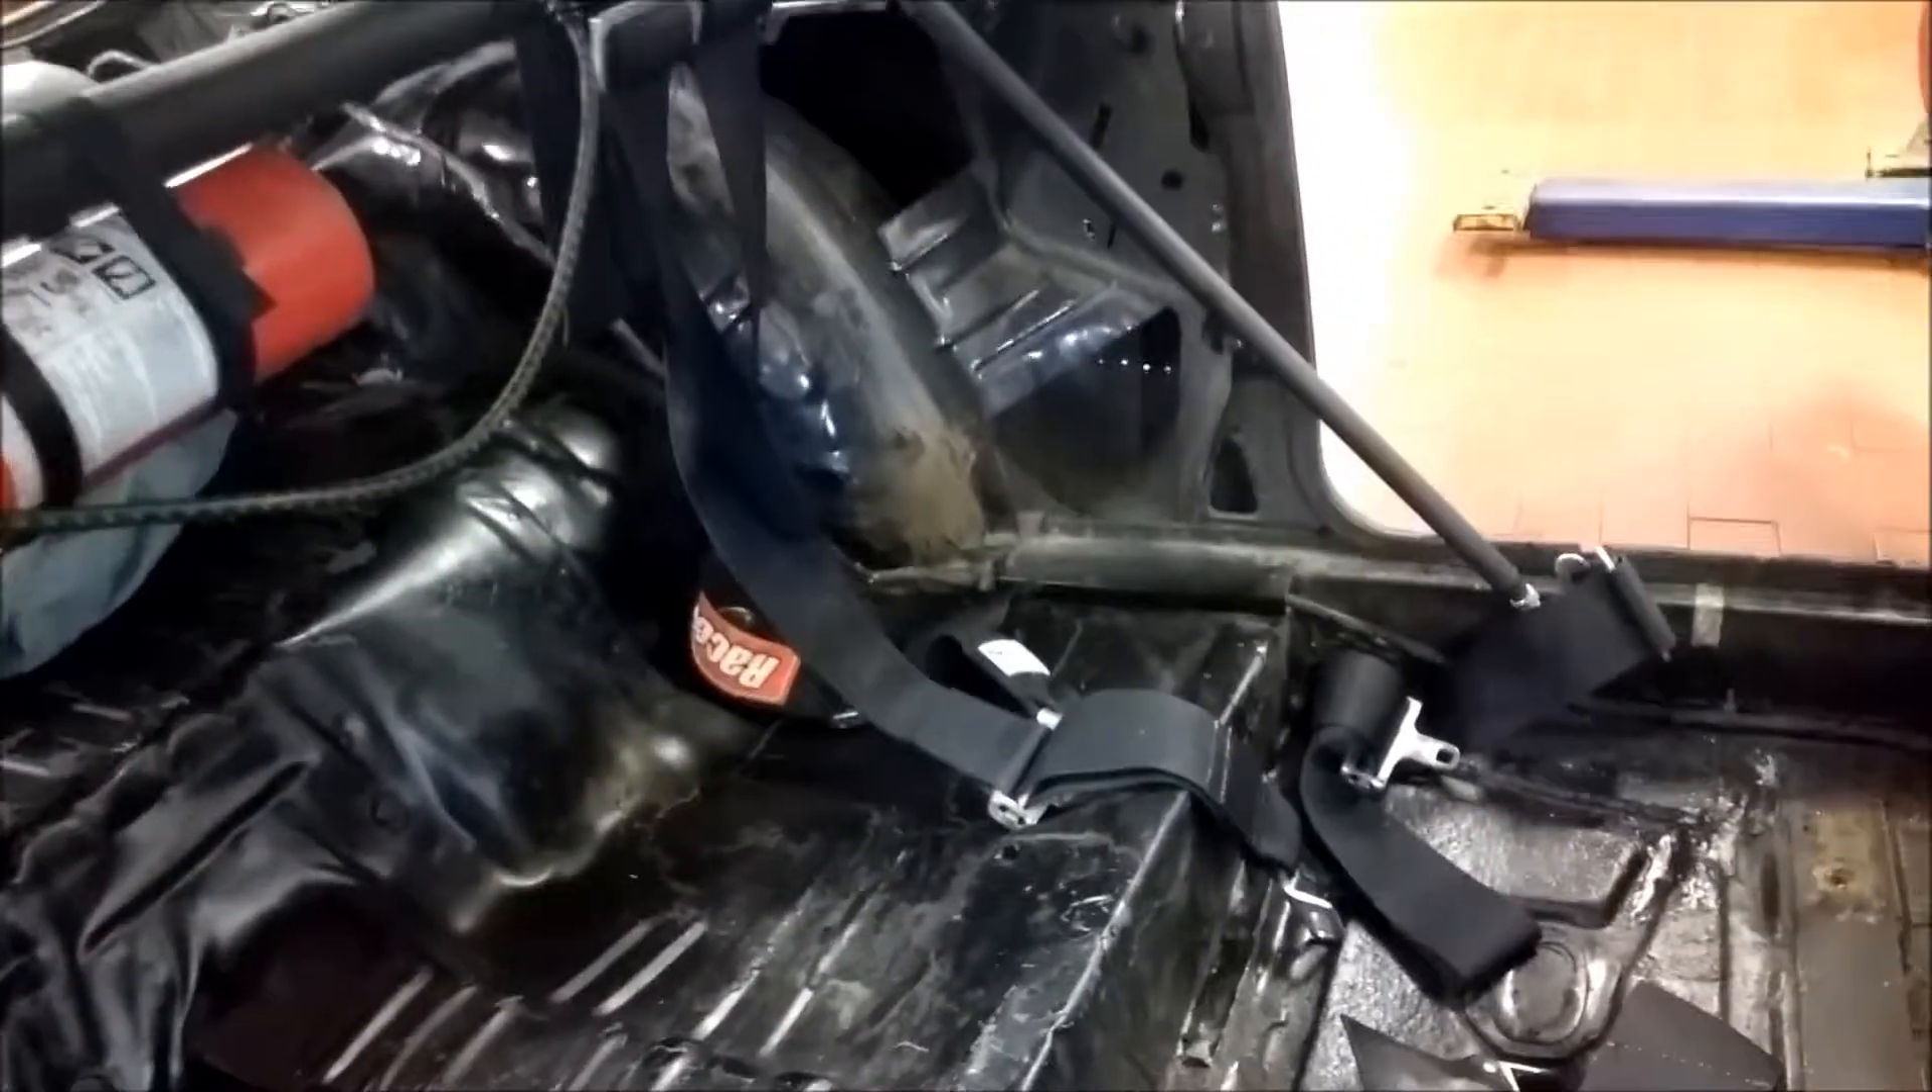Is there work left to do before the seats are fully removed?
No.